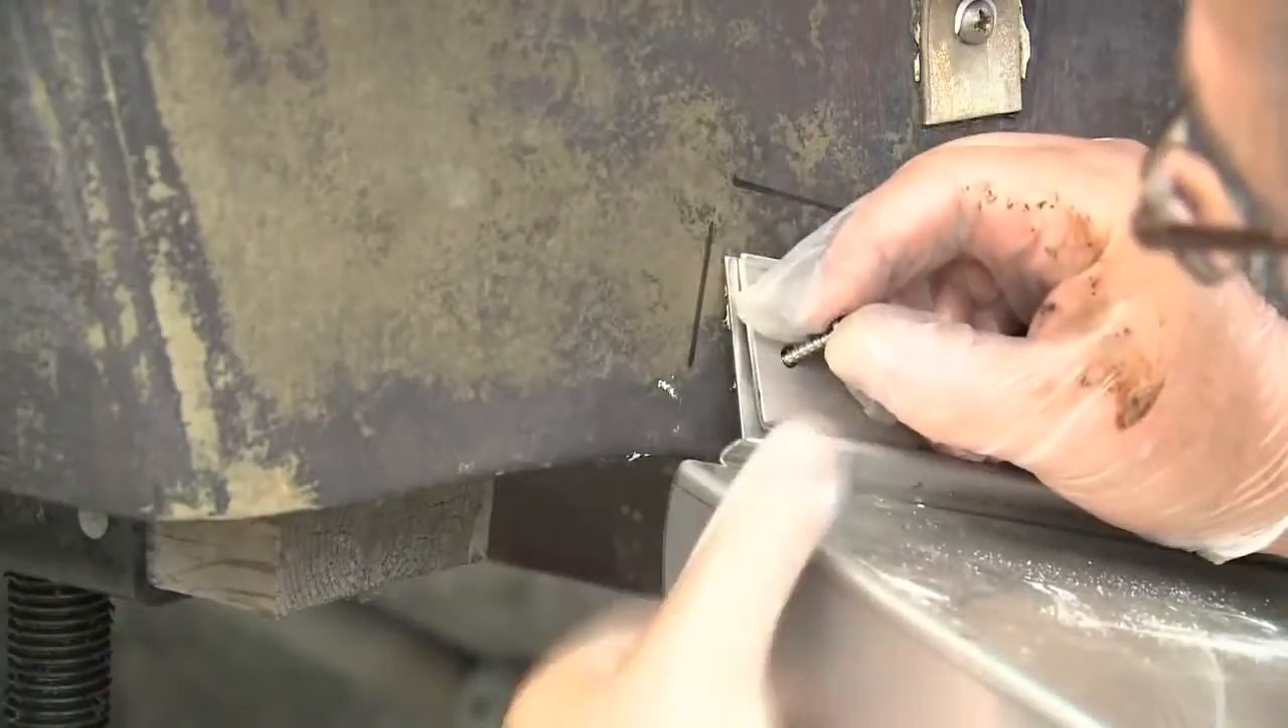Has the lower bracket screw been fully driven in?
No.